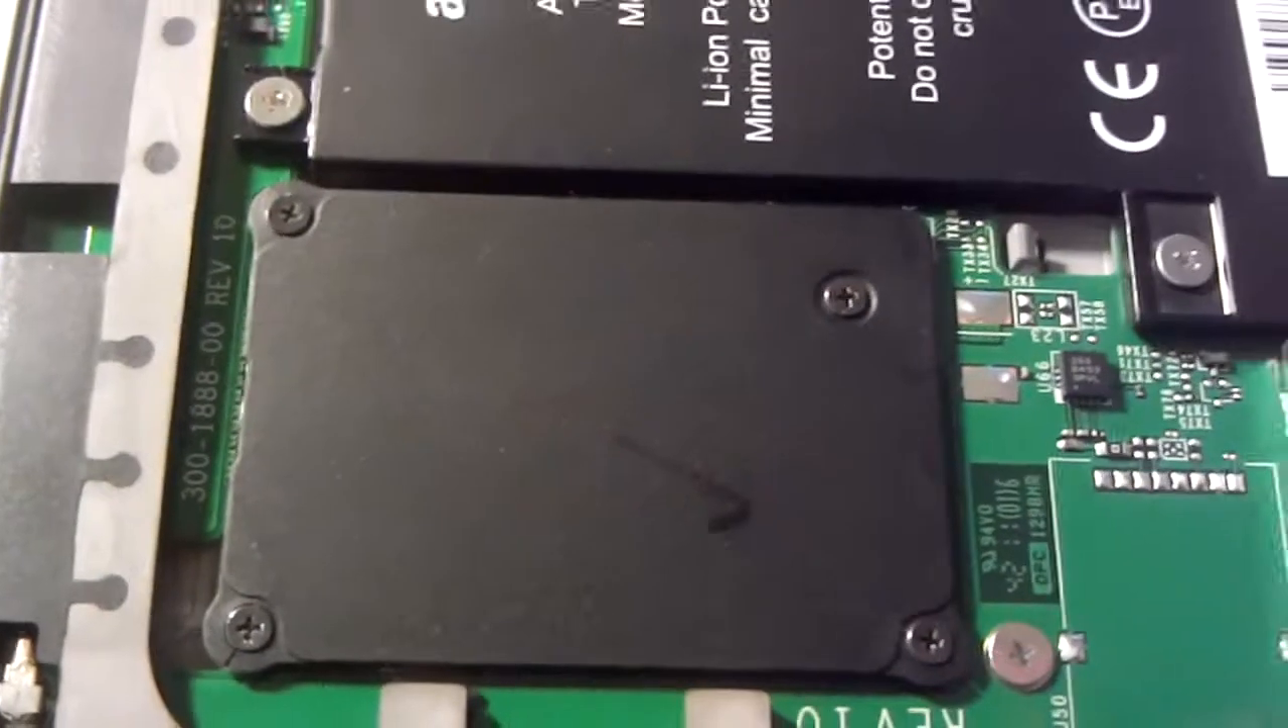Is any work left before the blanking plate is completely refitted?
No.